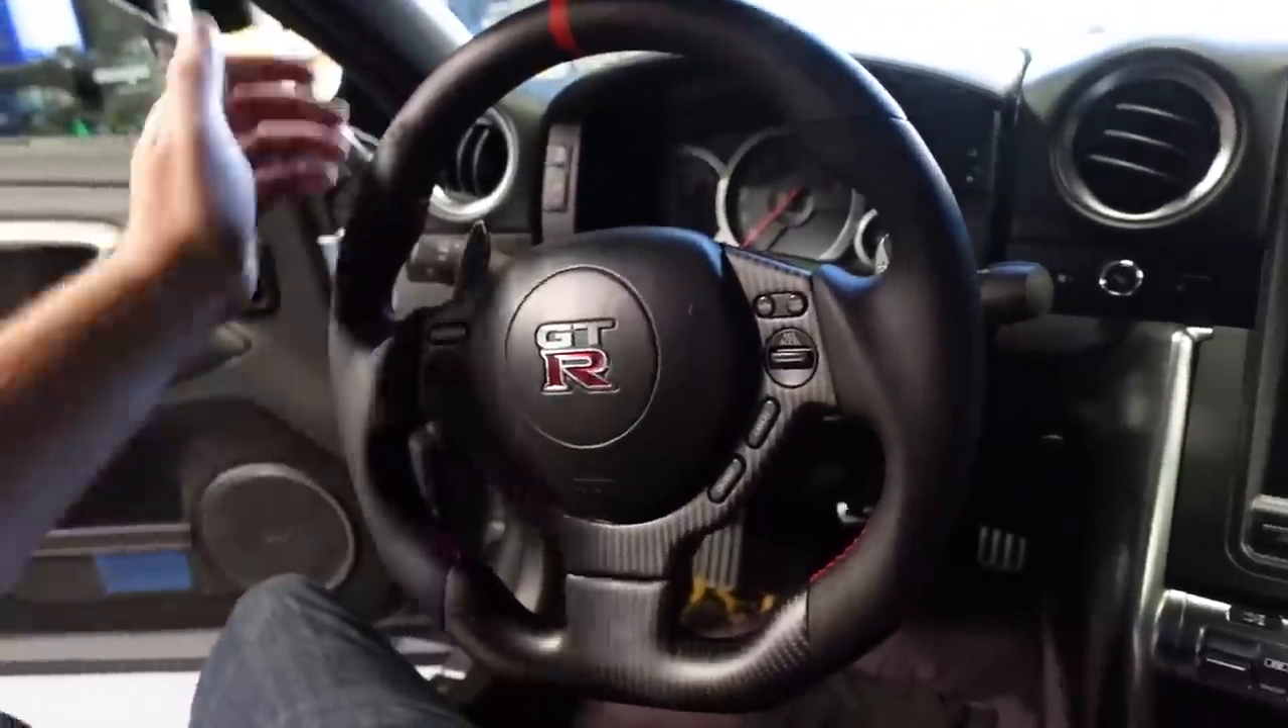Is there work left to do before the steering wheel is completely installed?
No.